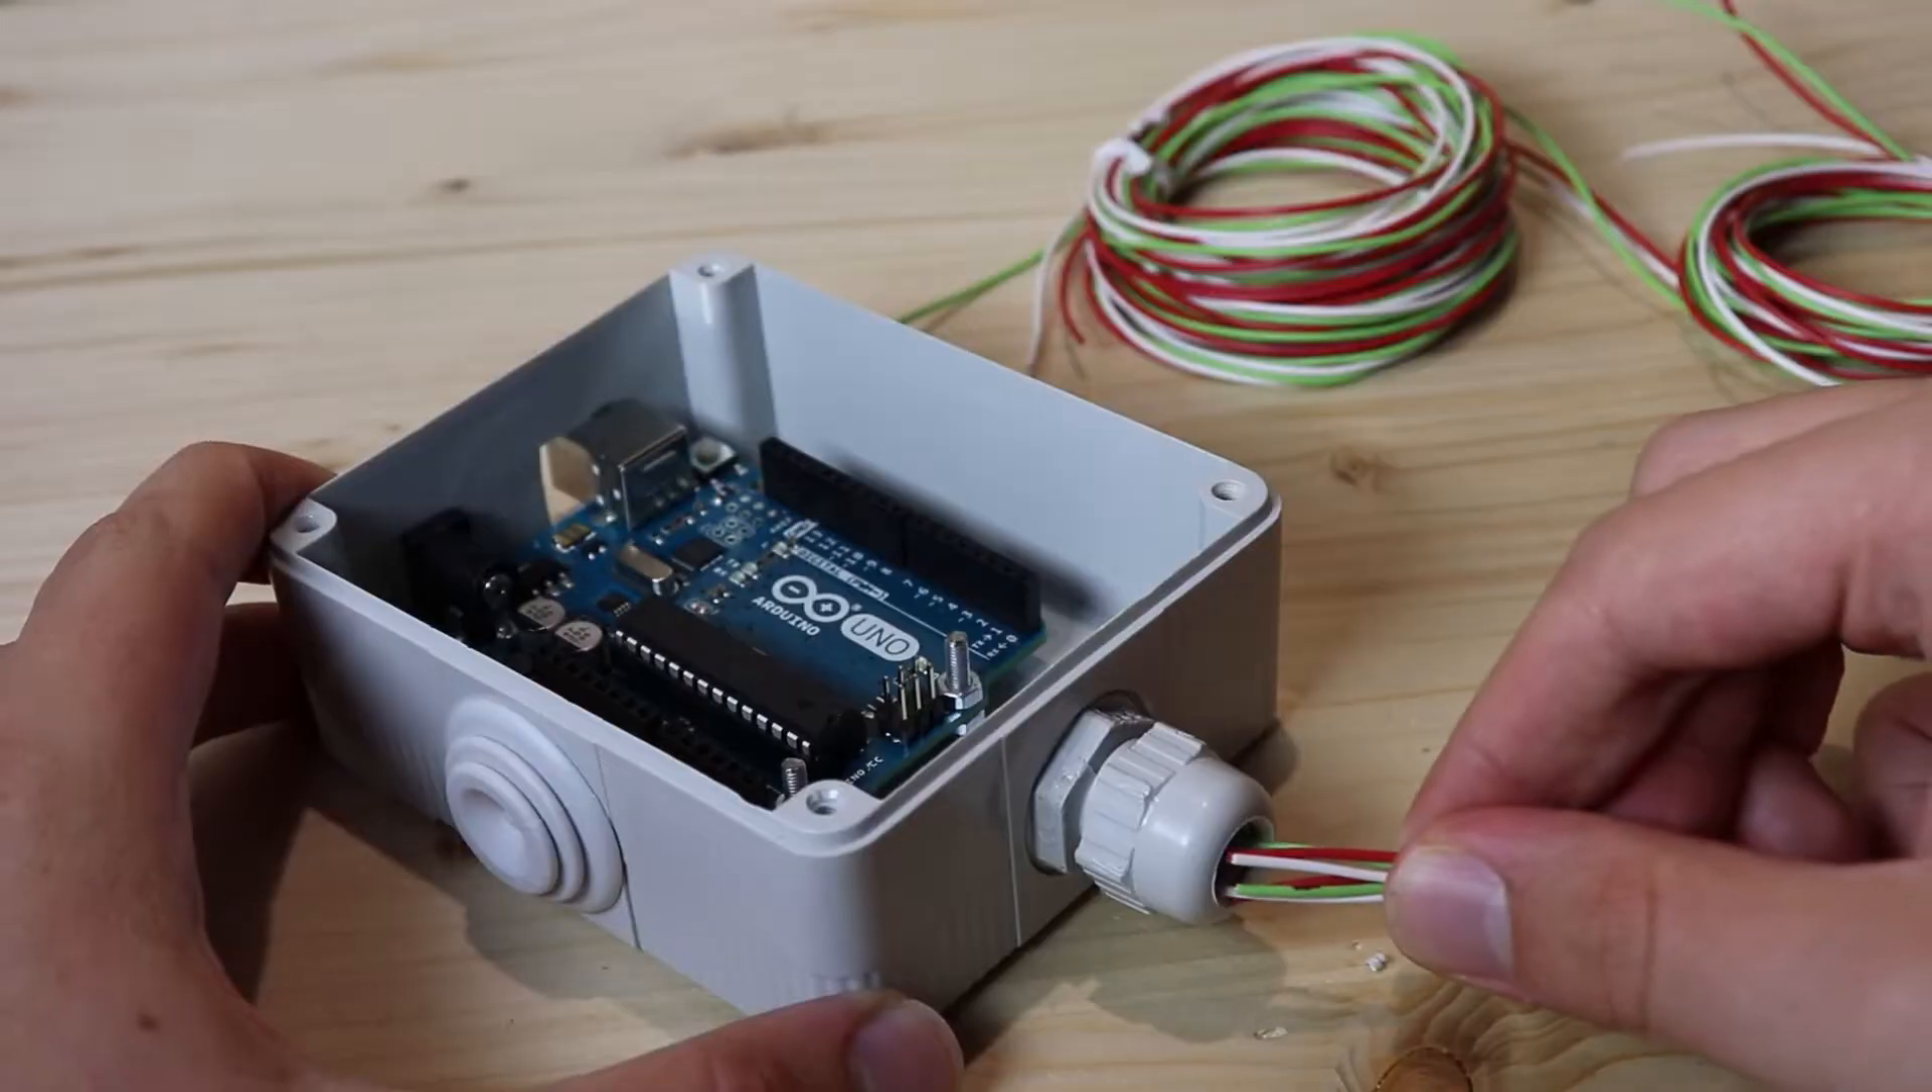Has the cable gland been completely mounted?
Yes.